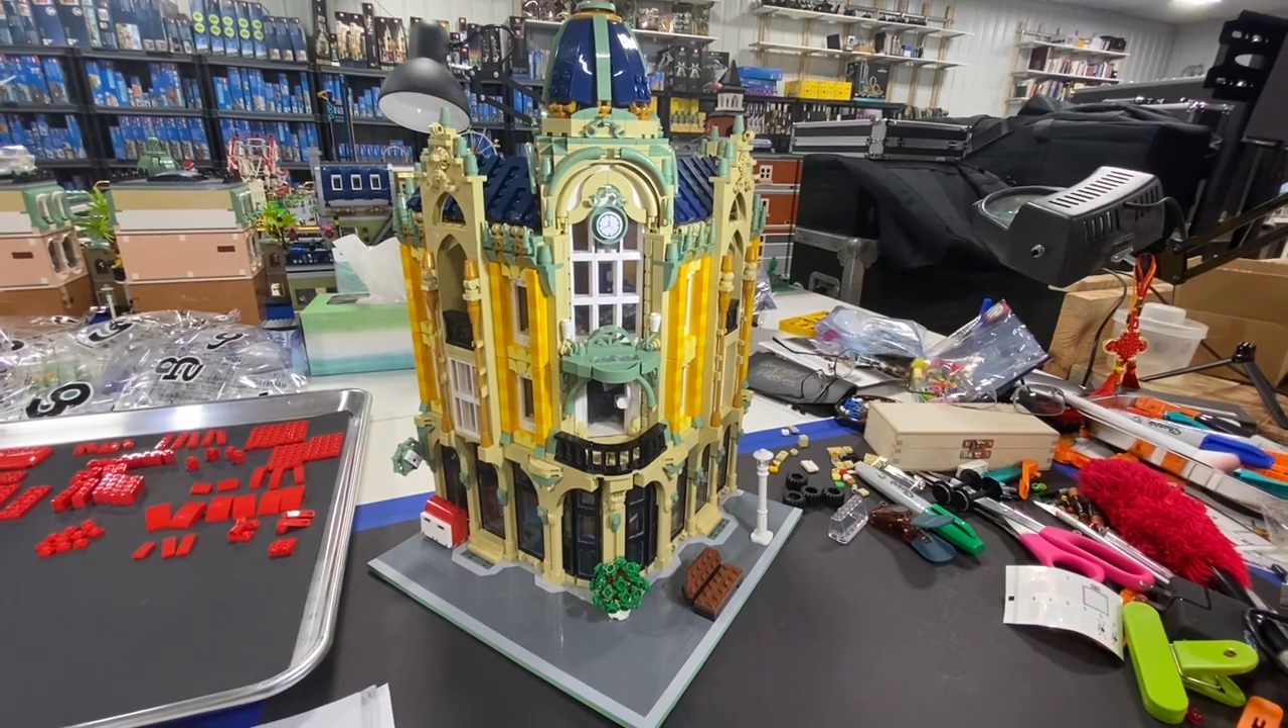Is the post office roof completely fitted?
Yes.